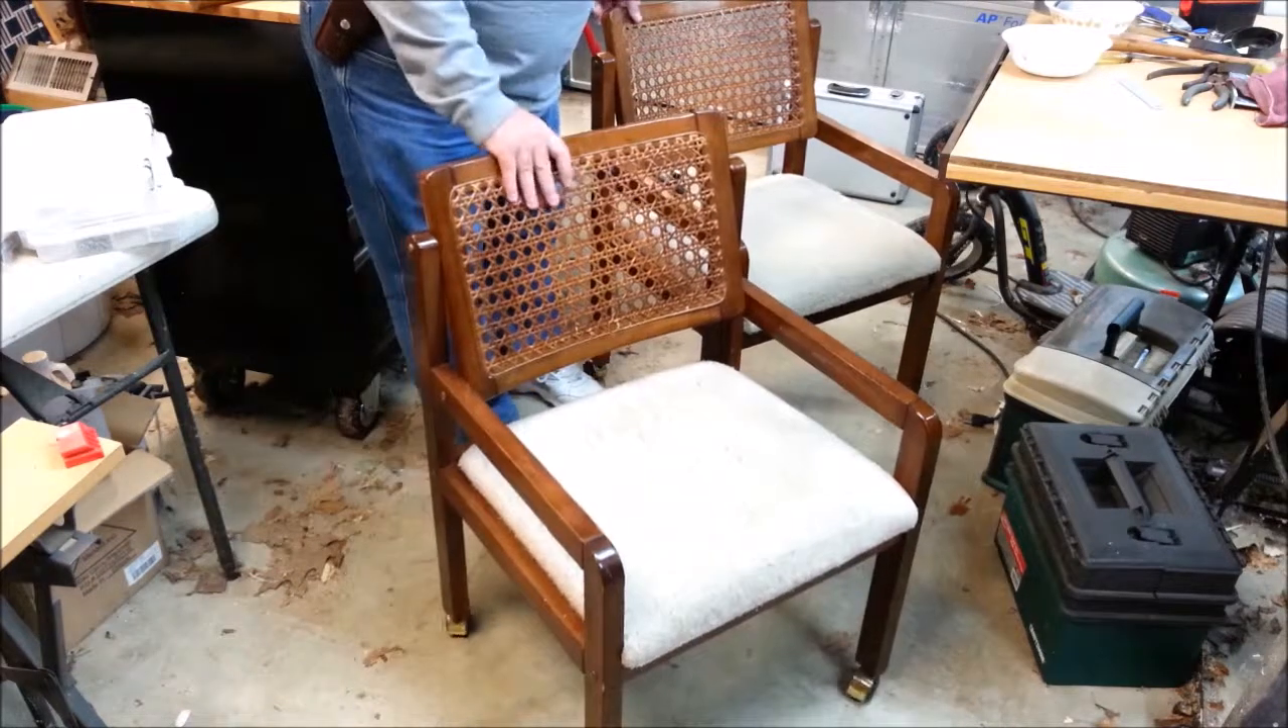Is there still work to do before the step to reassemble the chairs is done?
No.